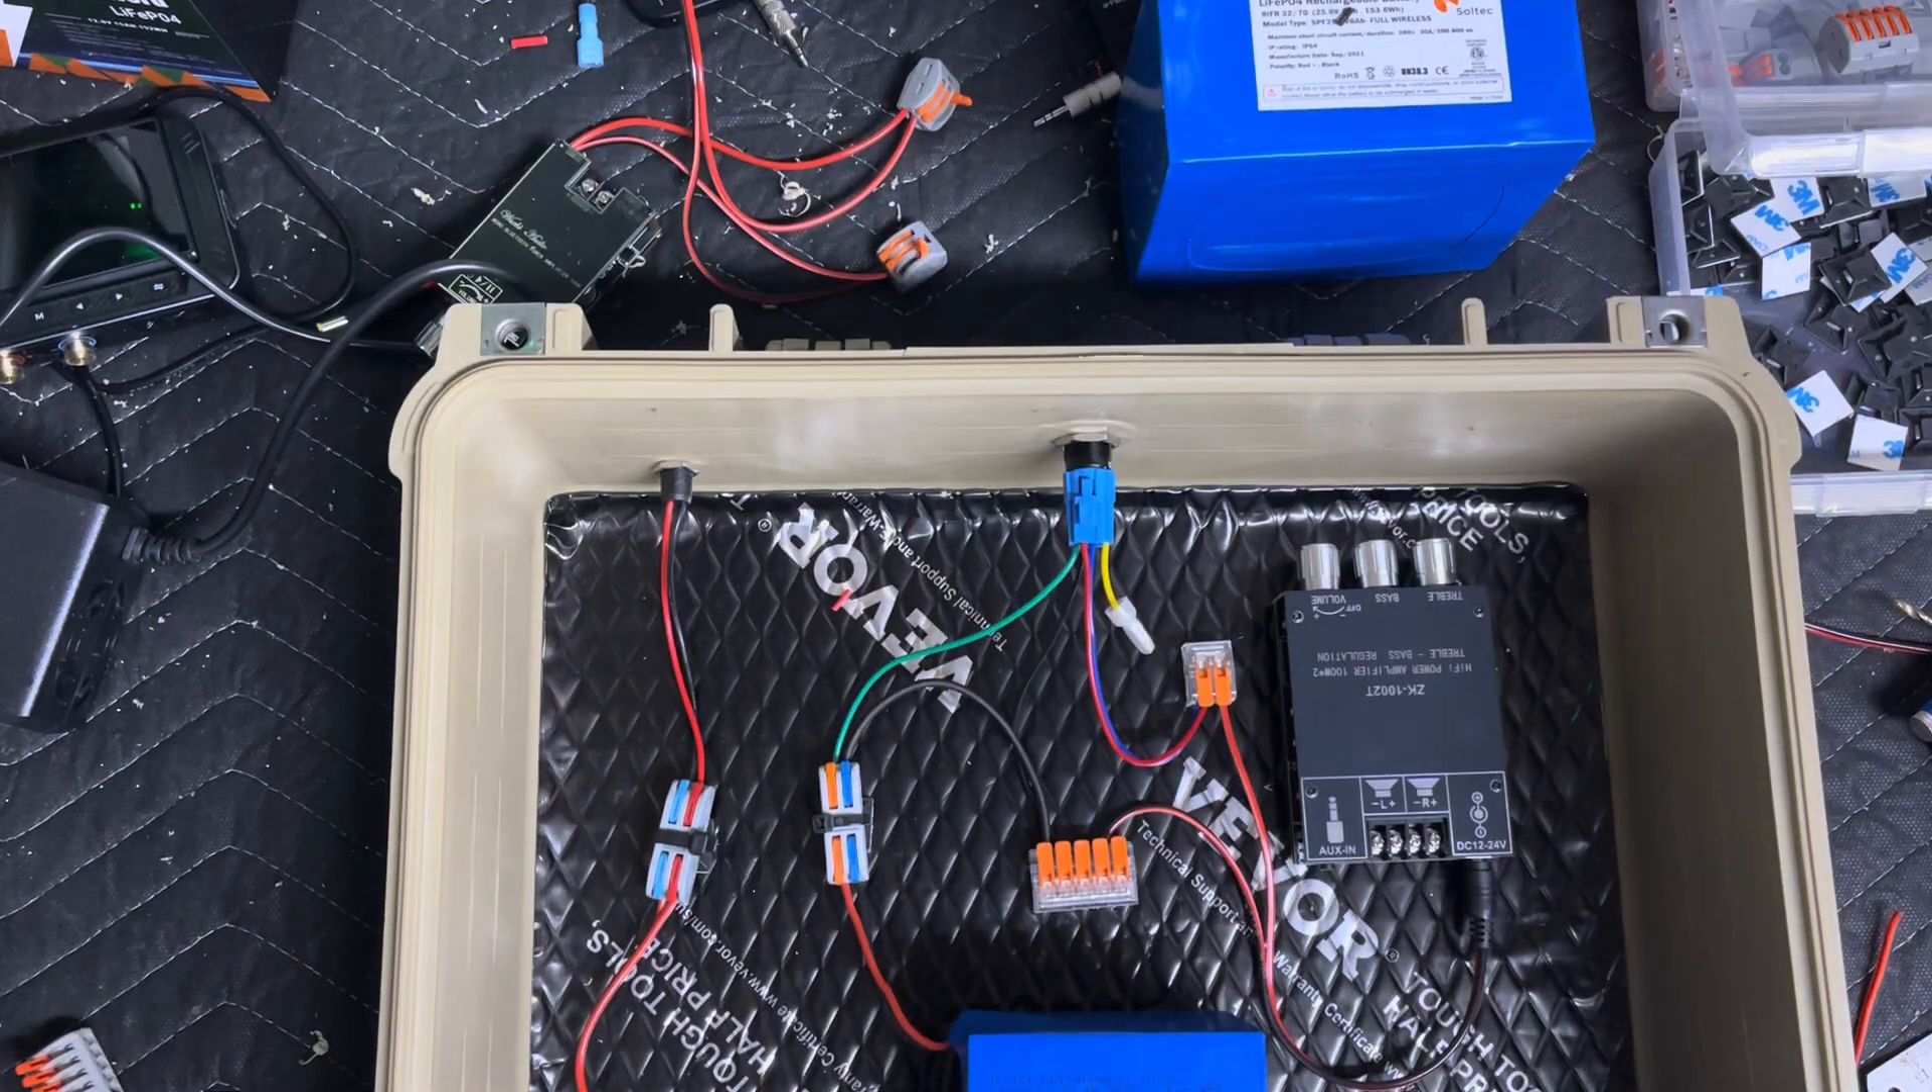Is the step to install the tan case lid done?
No.